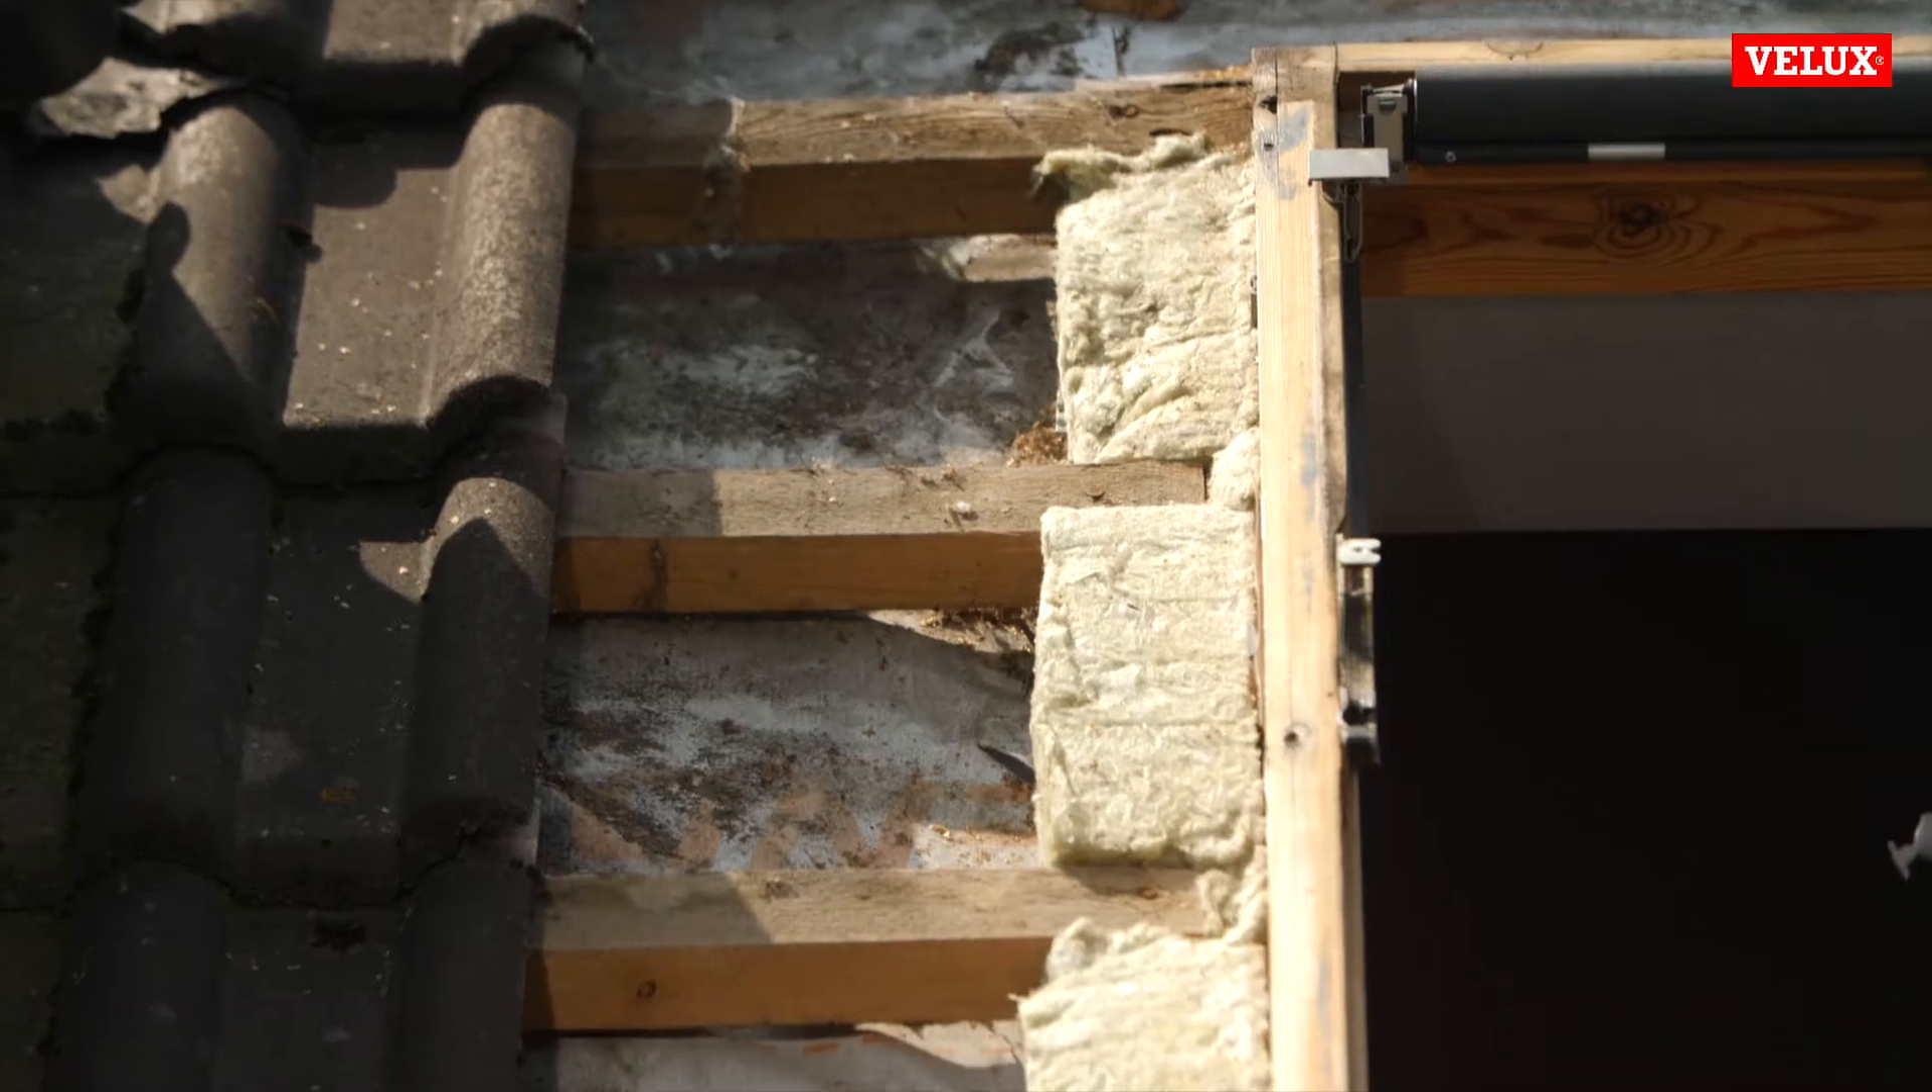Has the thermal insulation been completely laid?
Yes.